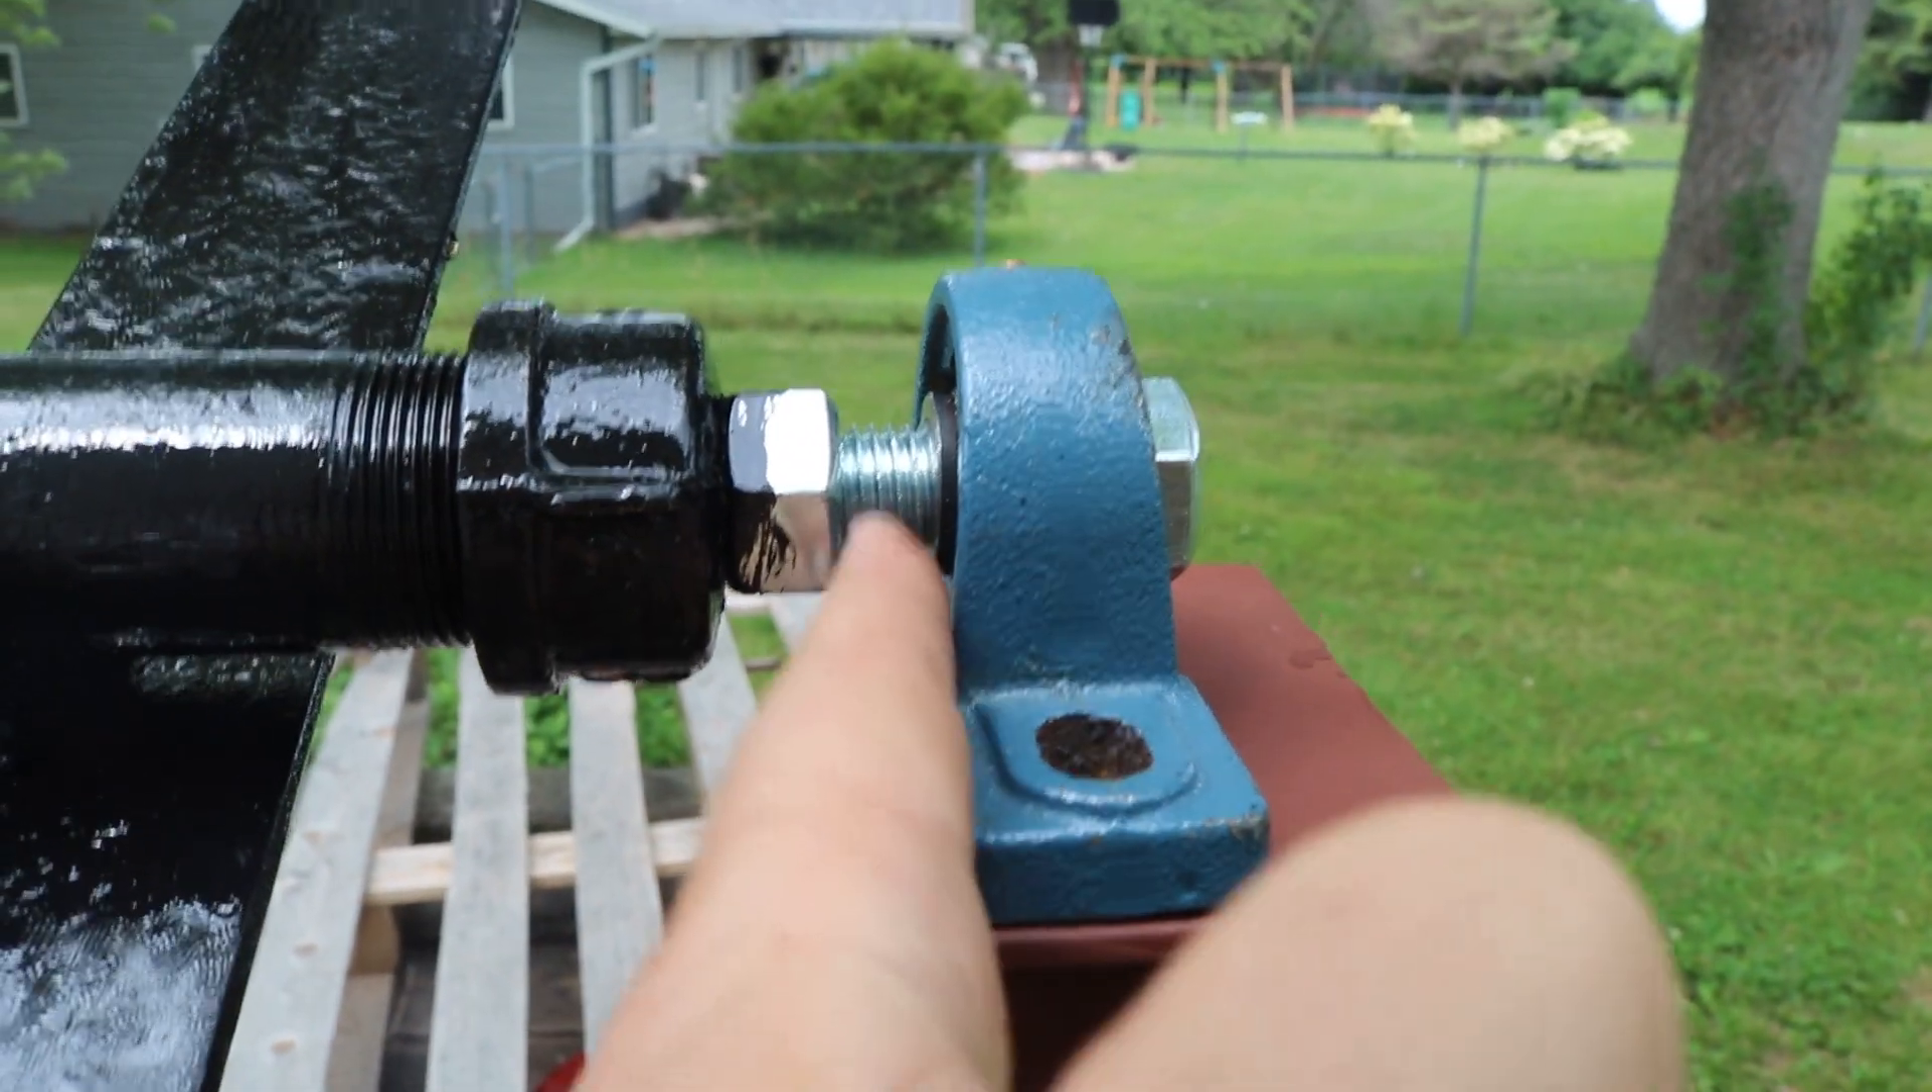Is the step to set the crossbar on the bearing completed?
Yes.